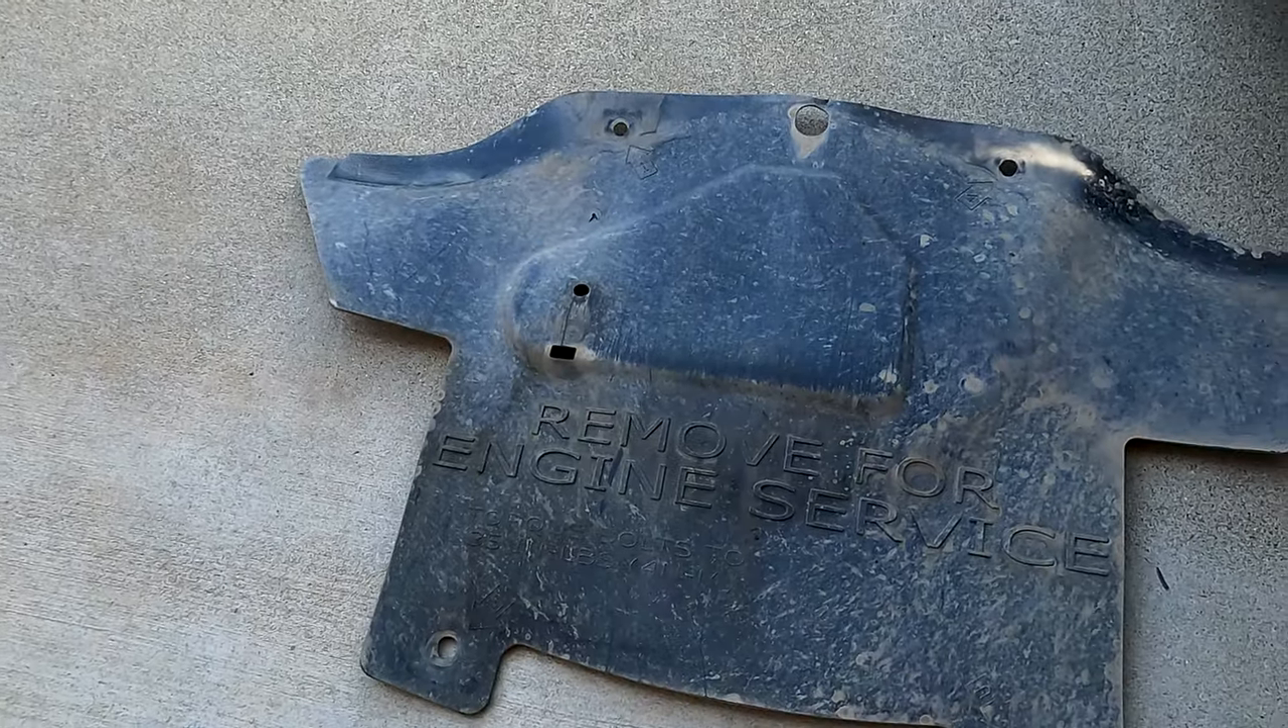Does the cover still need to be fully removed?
No.